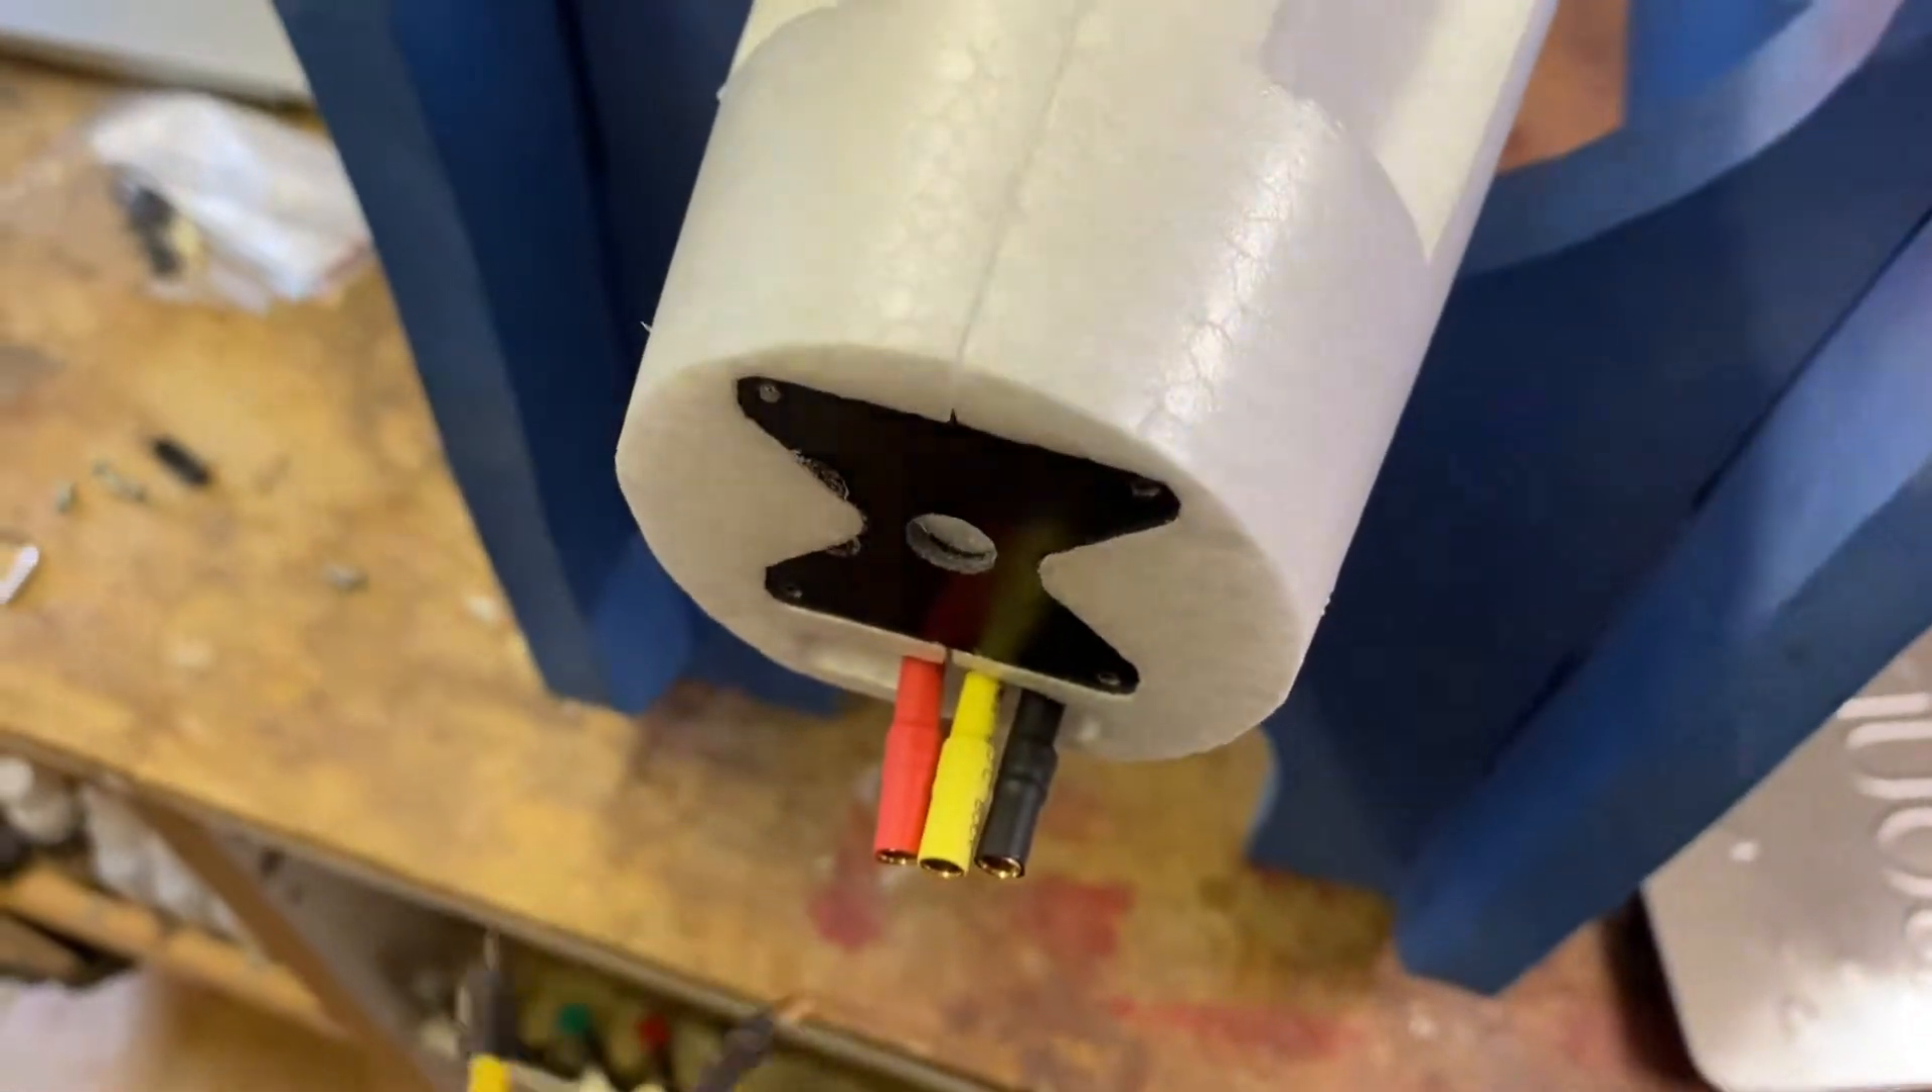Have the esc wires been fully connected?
No.